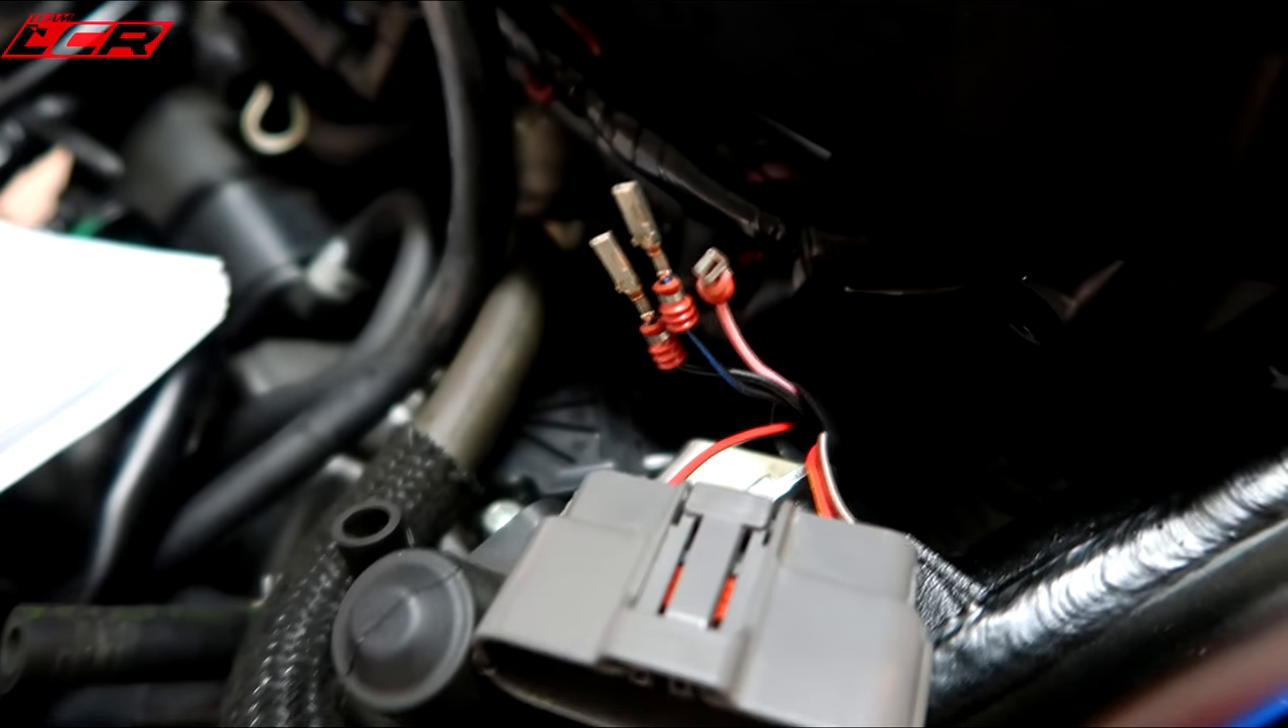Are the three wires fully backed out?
Yes.